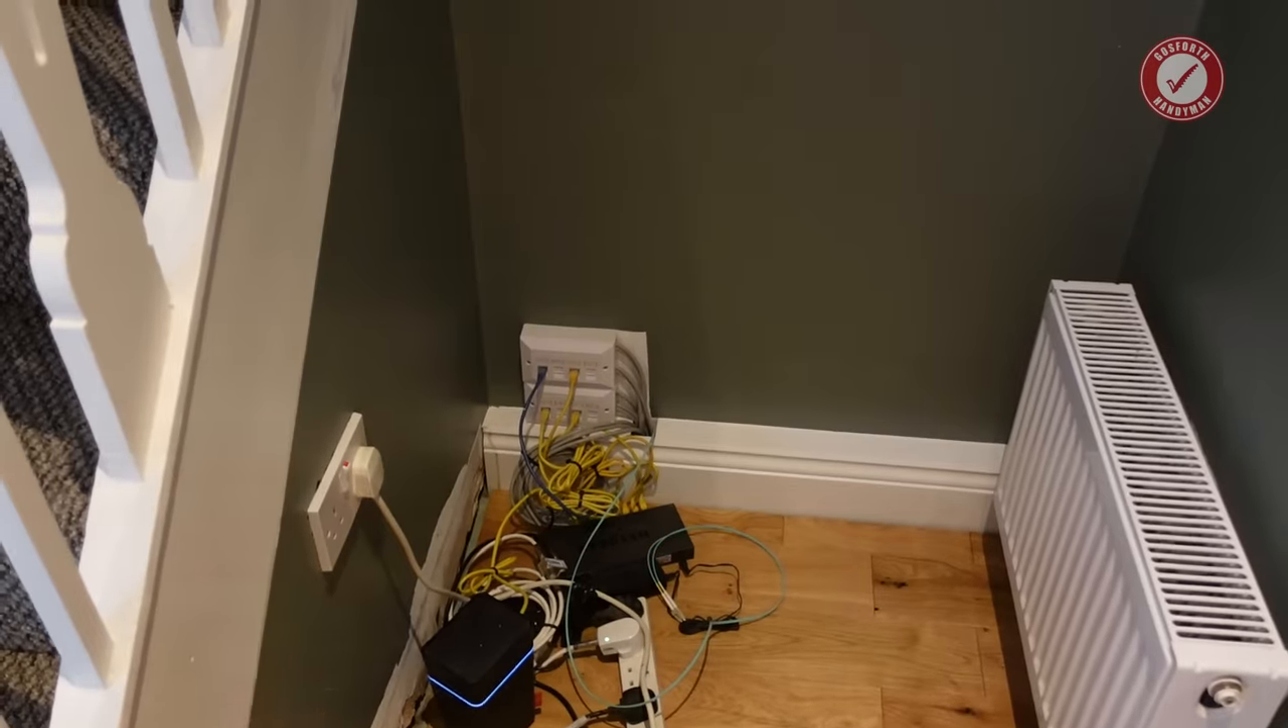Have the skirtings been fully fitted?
No.